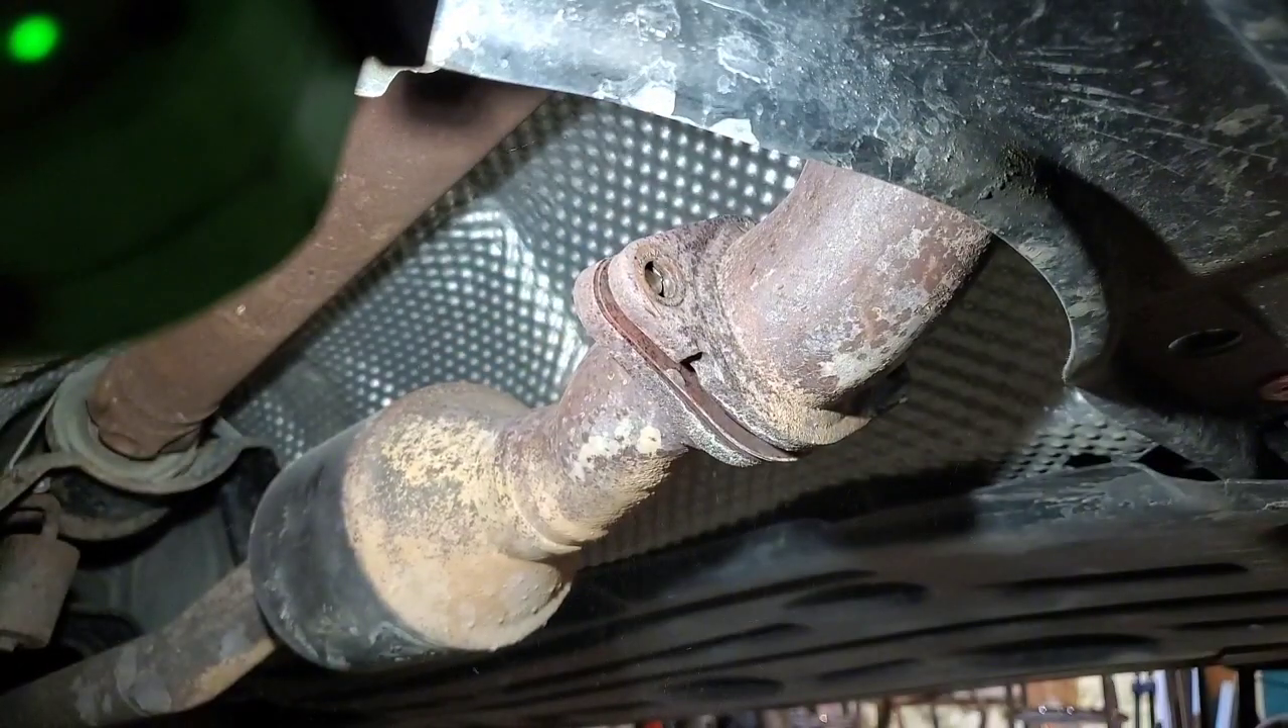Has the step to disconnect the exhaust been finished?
No.